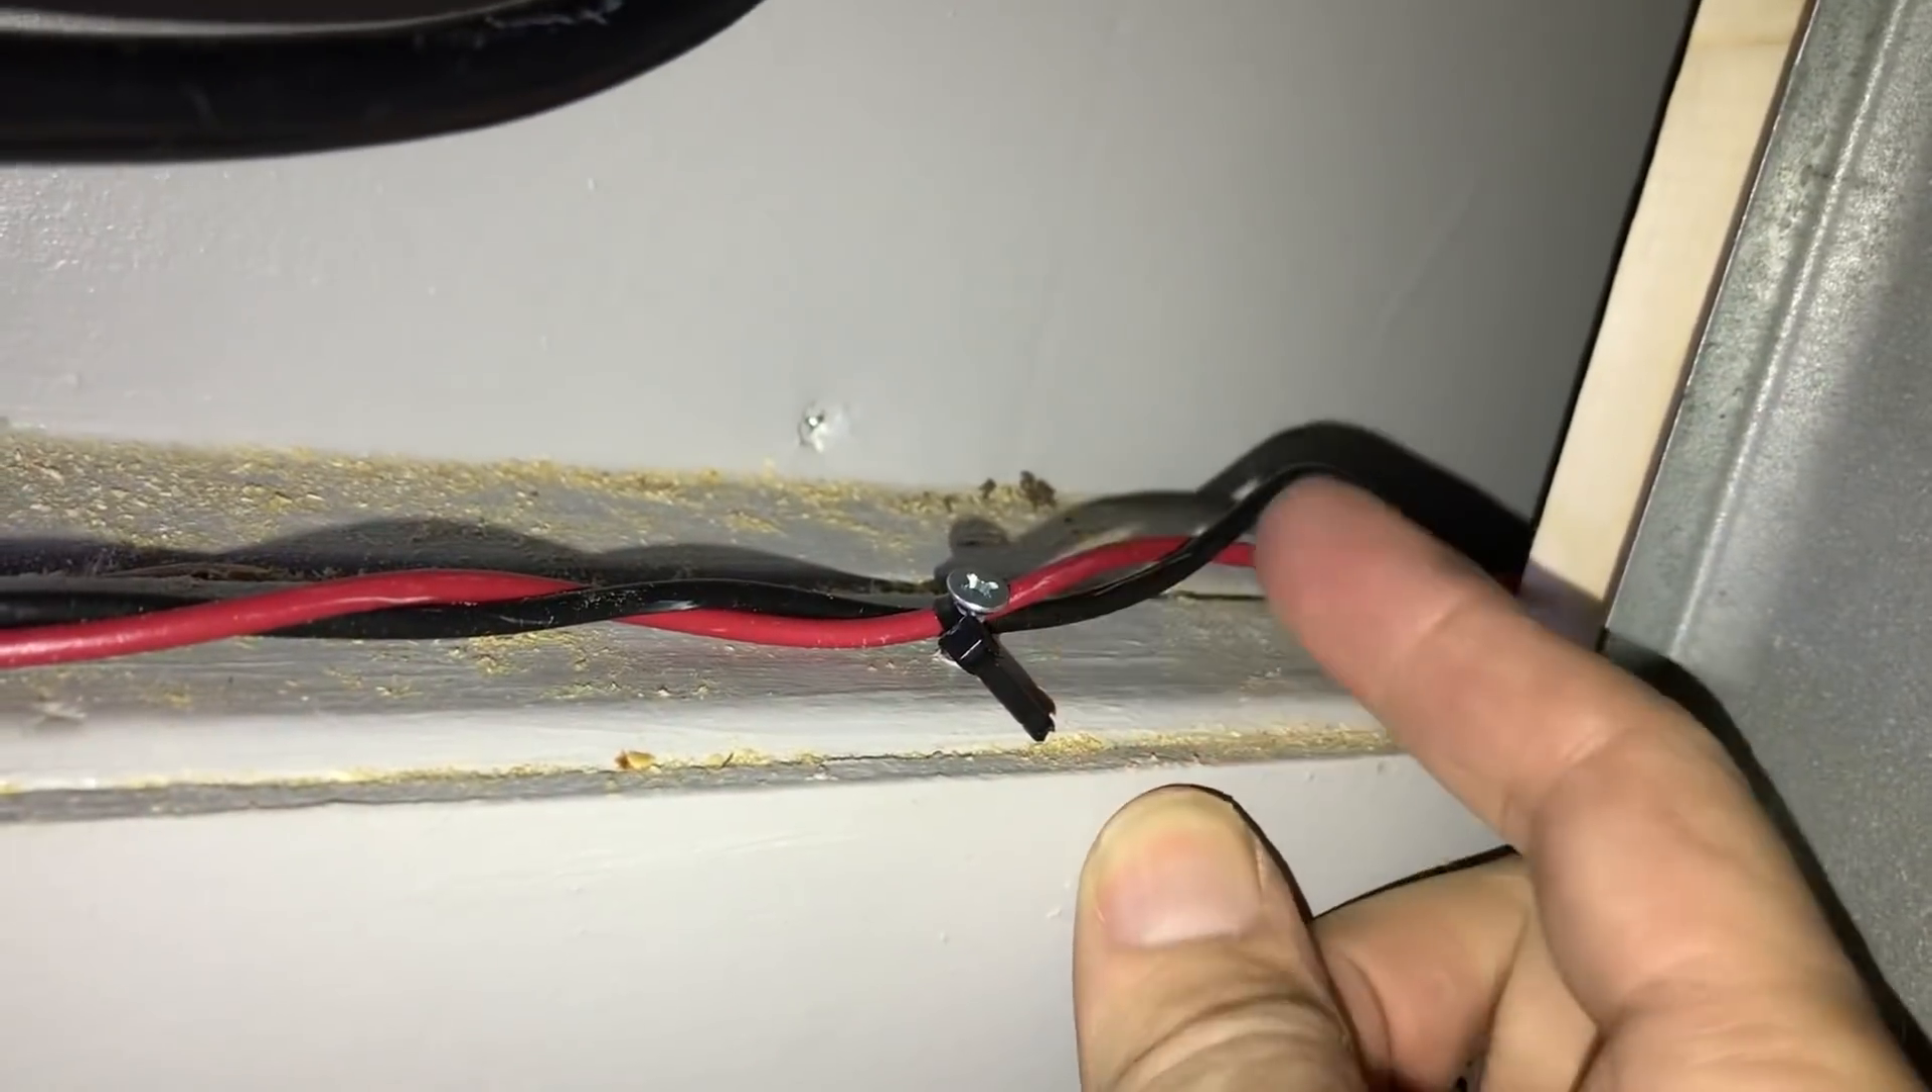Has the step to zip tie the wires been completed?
Yes.